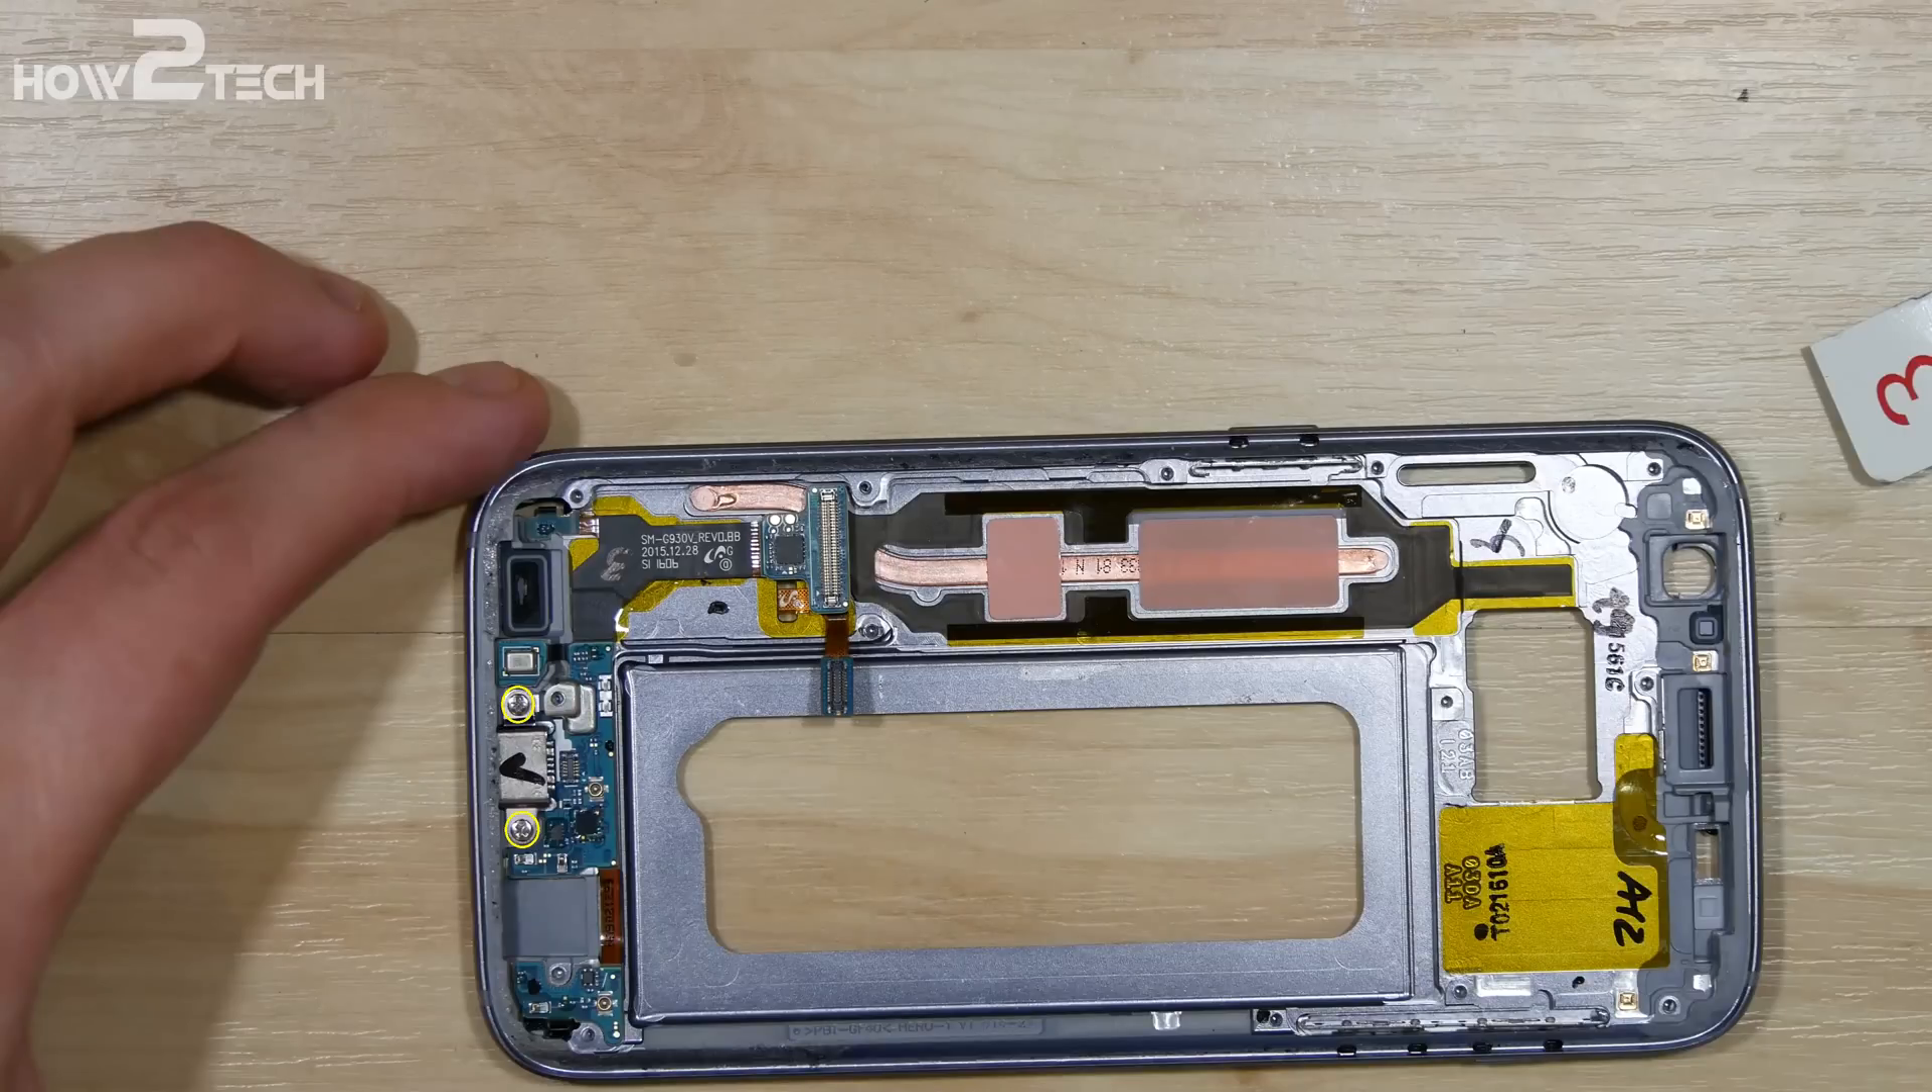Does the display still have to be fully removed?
No.